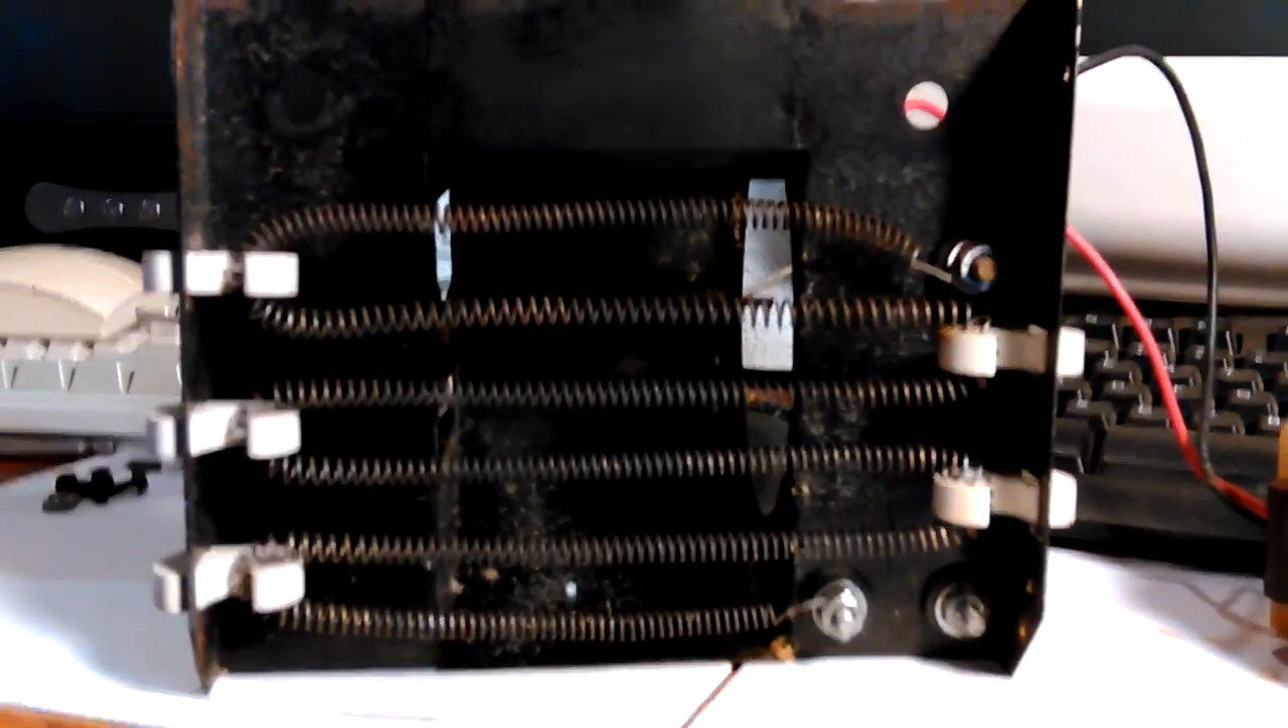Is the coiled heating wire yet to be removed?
Yes.